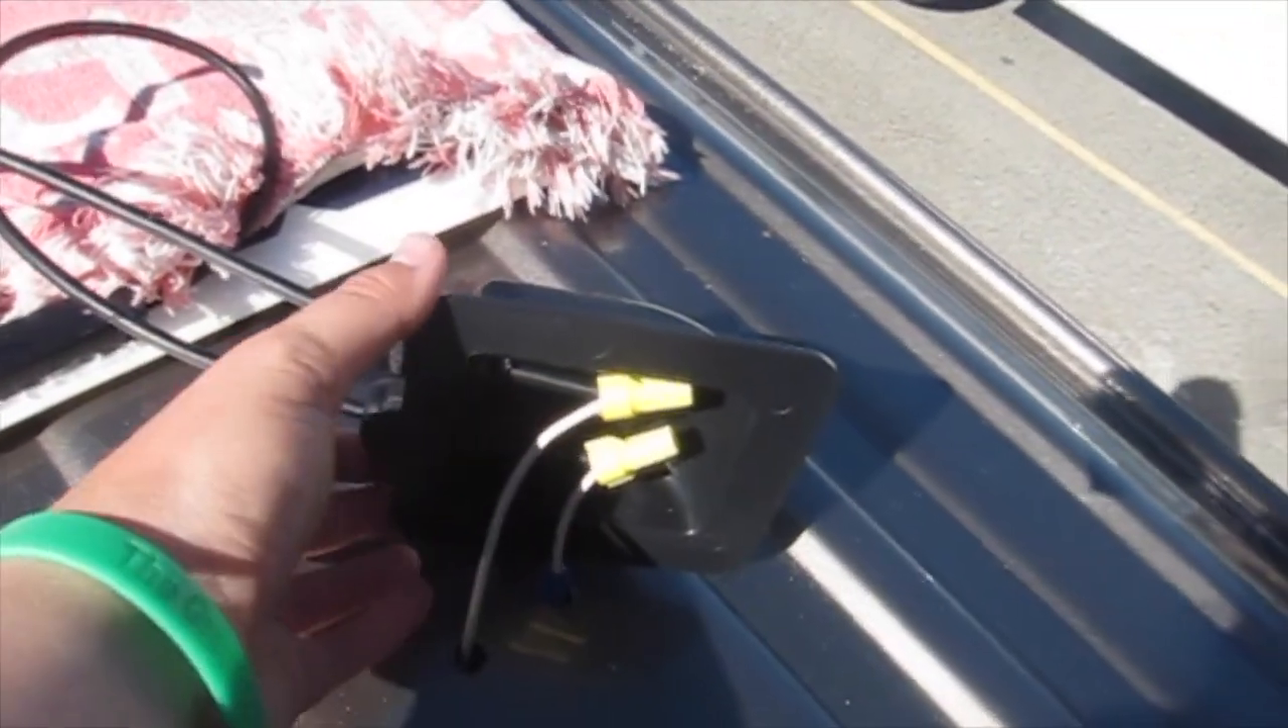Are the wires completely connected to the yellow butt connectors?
Yes.